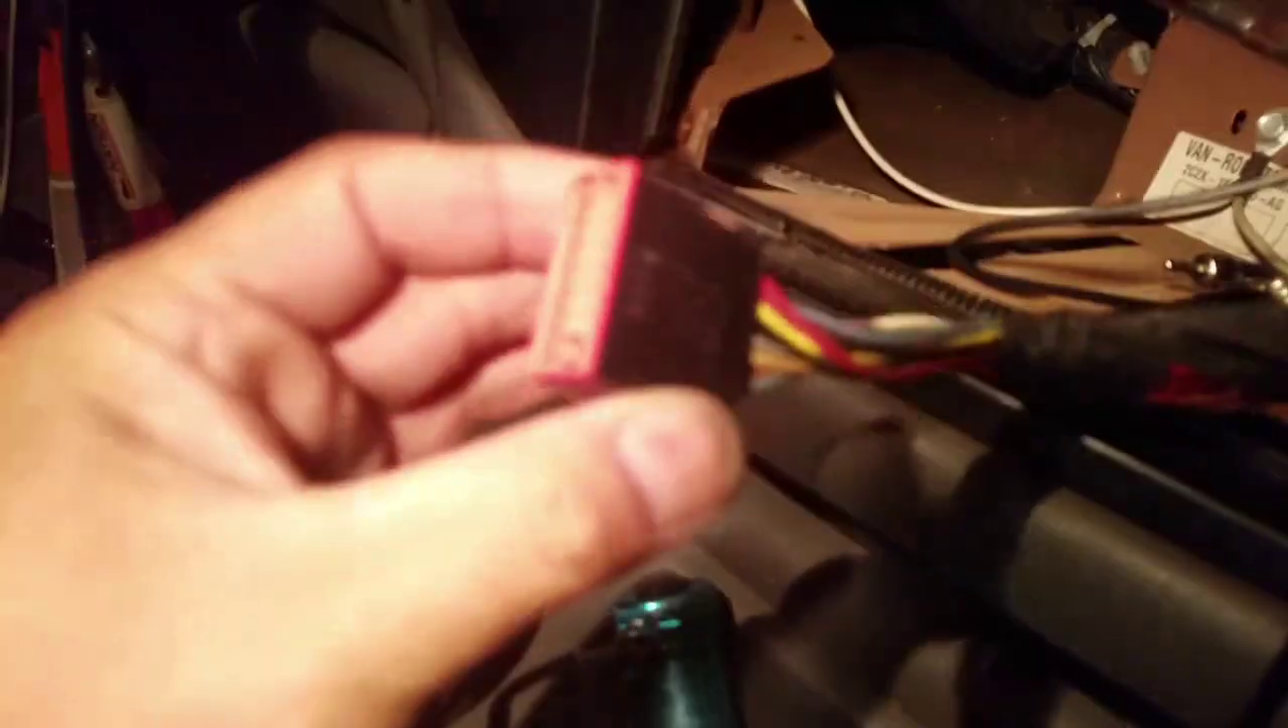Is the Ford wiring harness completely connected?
No.